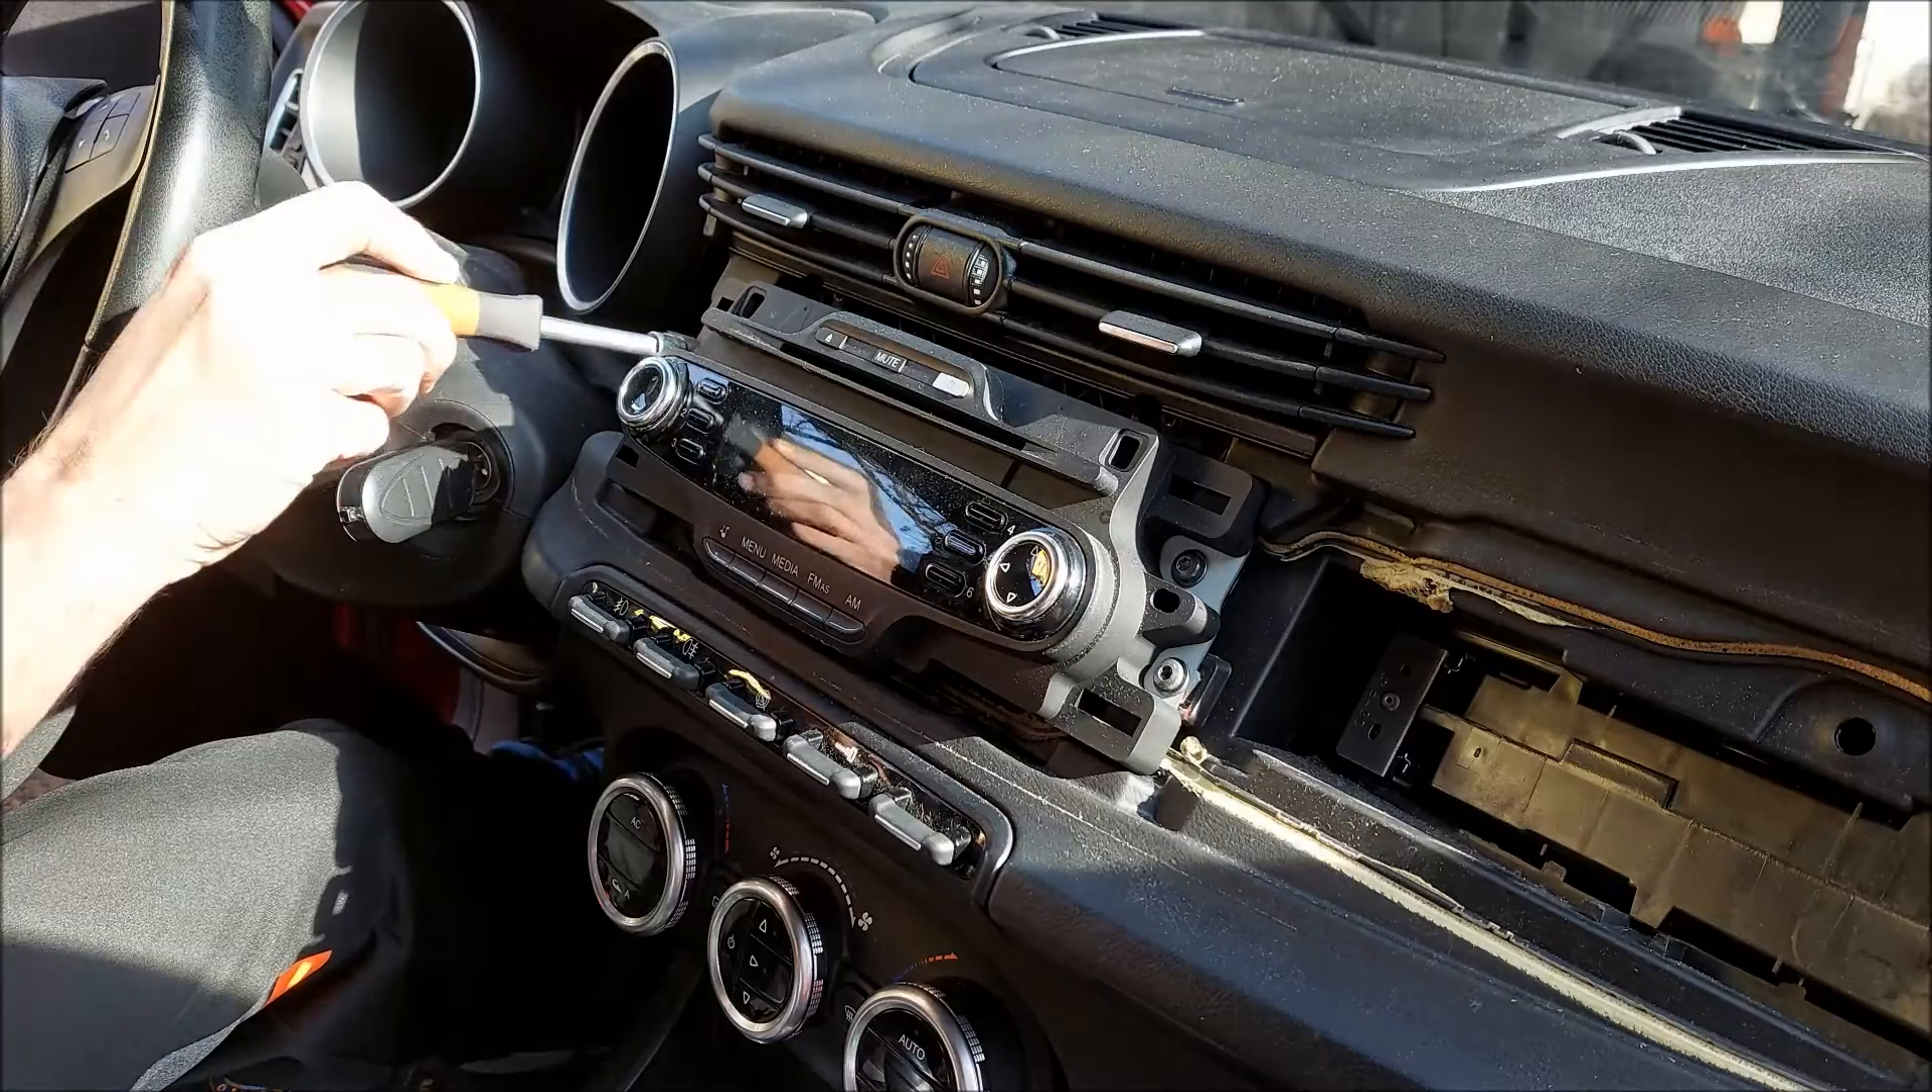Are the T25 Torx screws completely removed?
No.